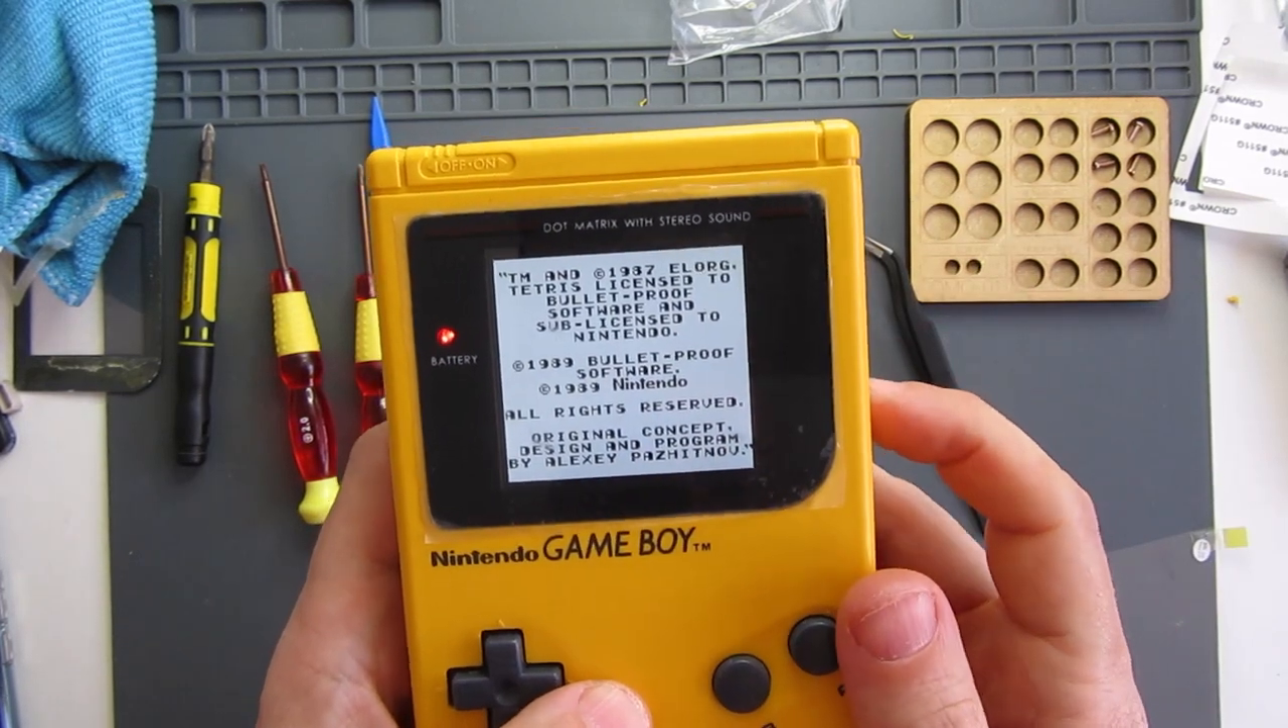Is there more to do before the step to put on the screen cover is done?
No.